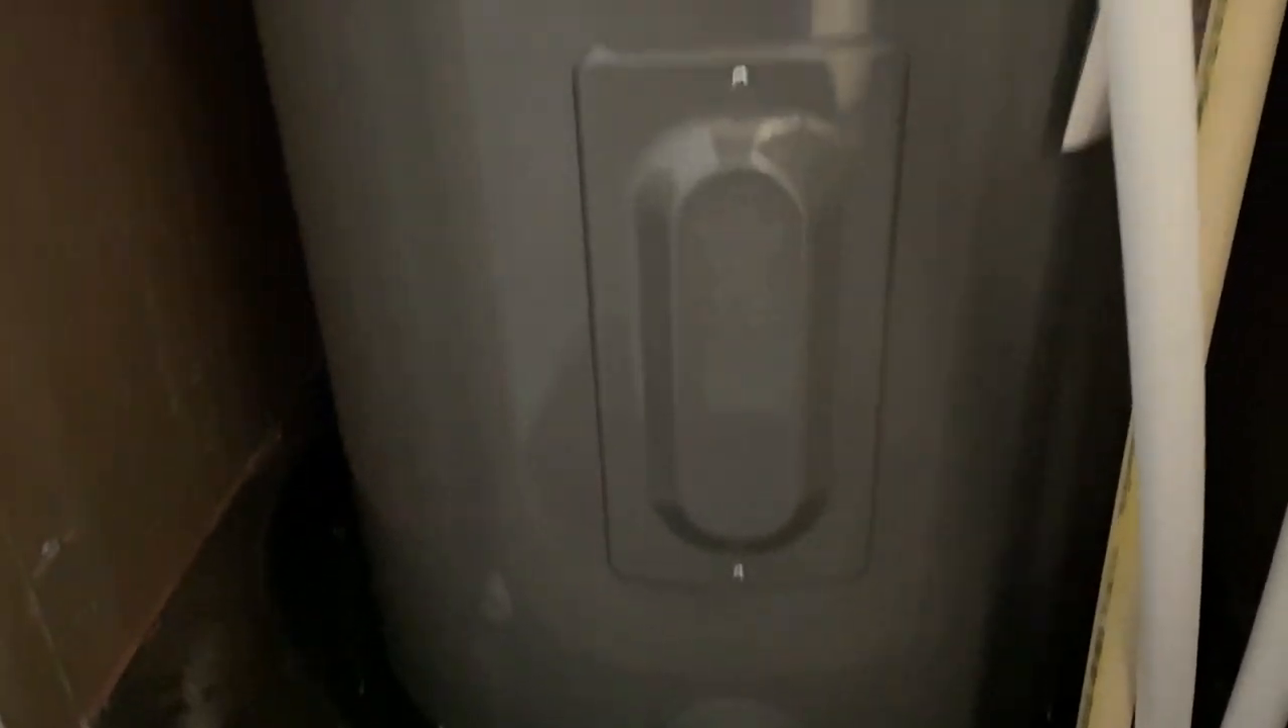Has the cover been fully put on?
Yes.